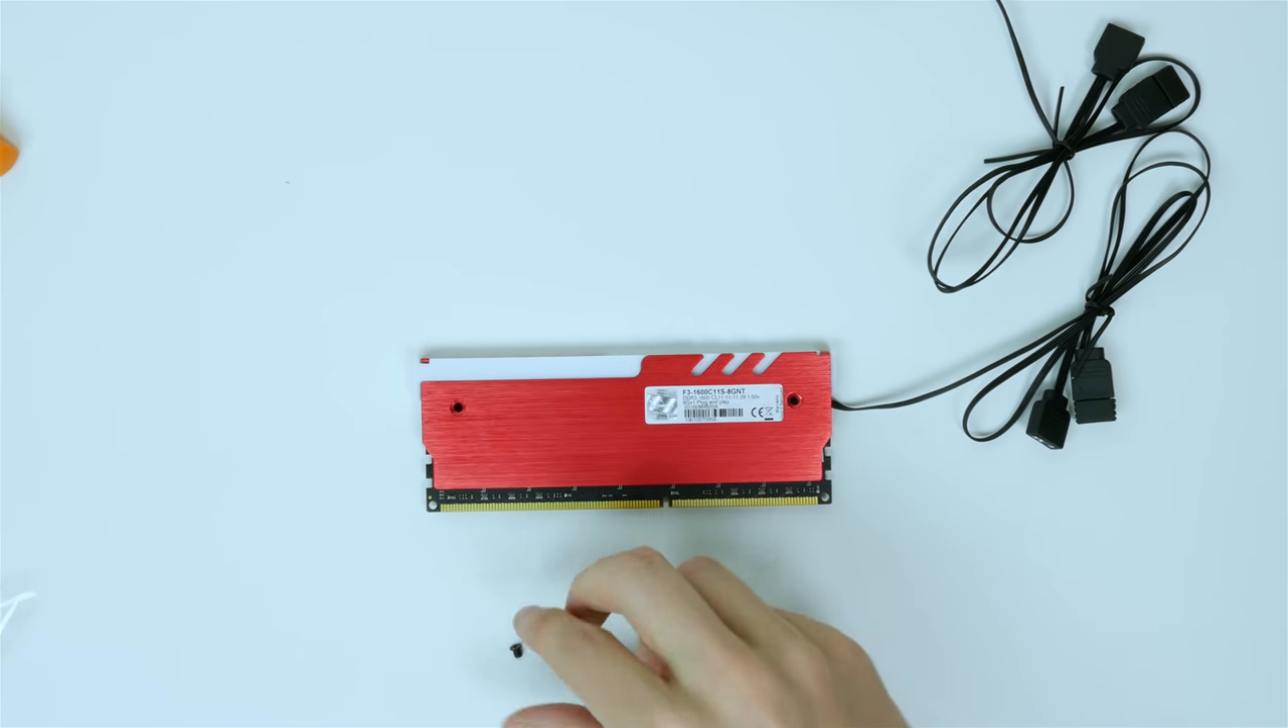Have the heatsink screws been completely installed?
No.